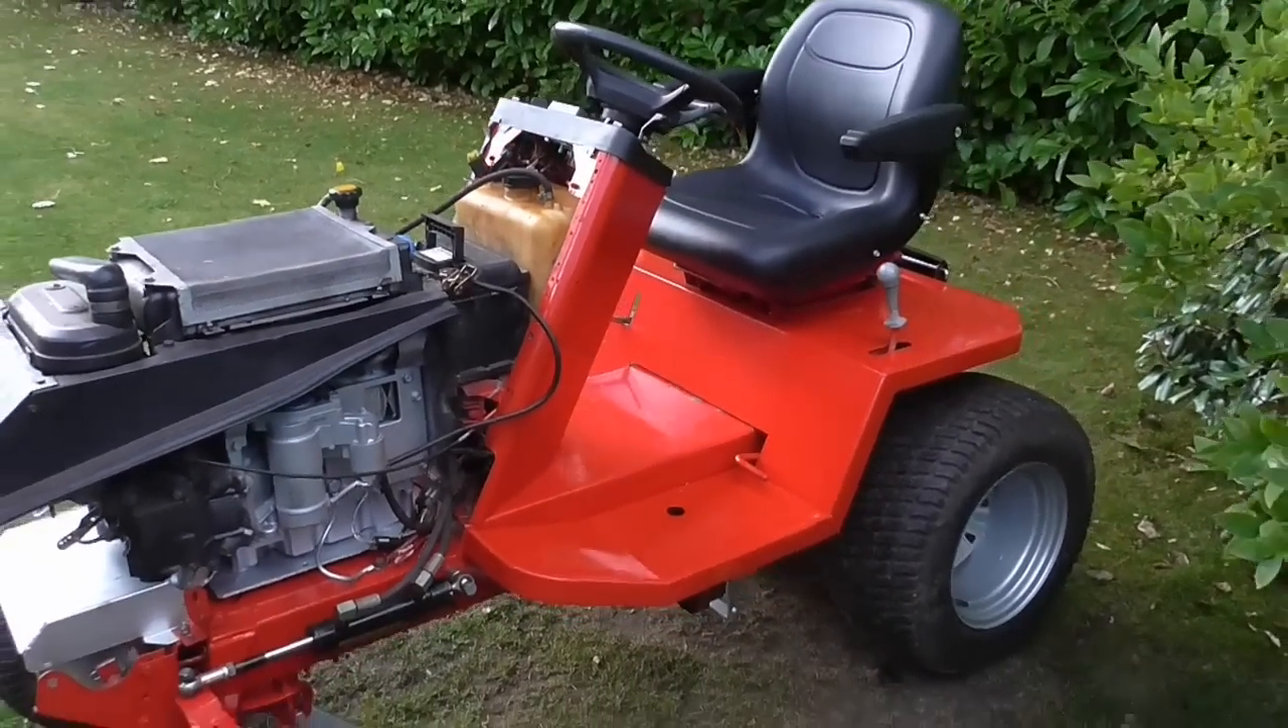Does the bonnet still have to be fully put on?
Yes.